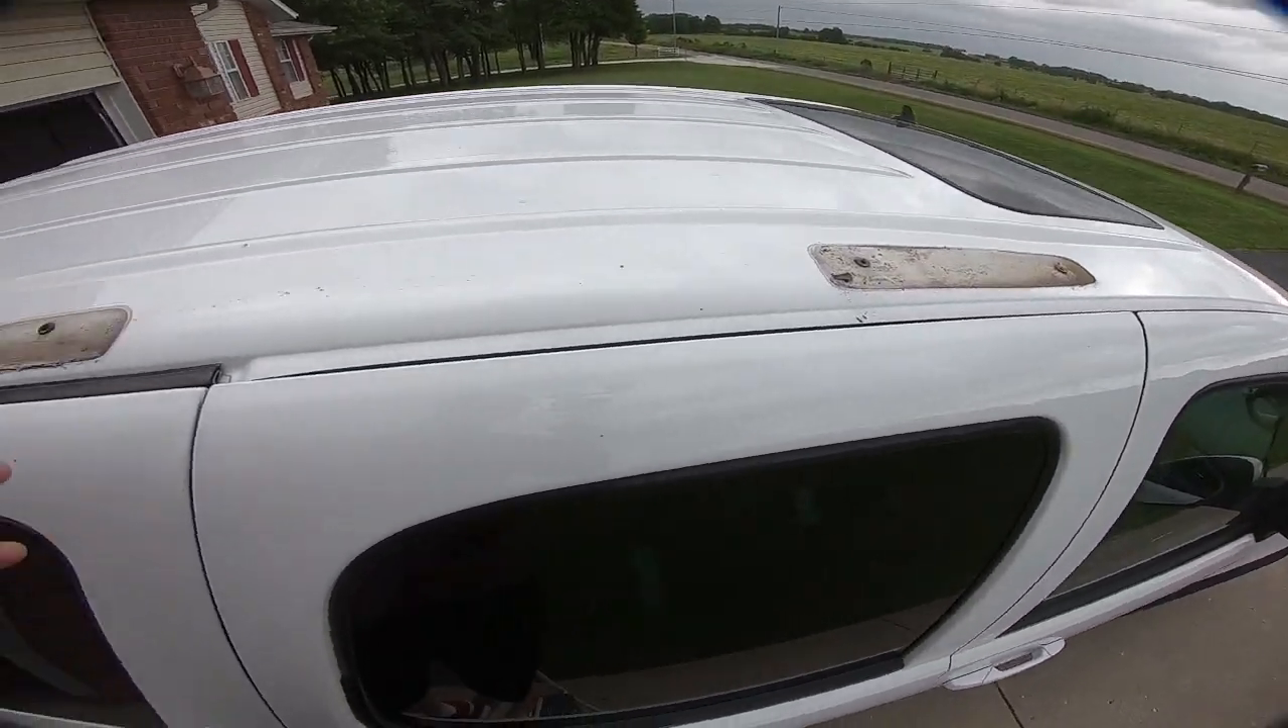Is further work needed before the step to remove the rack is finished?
No.